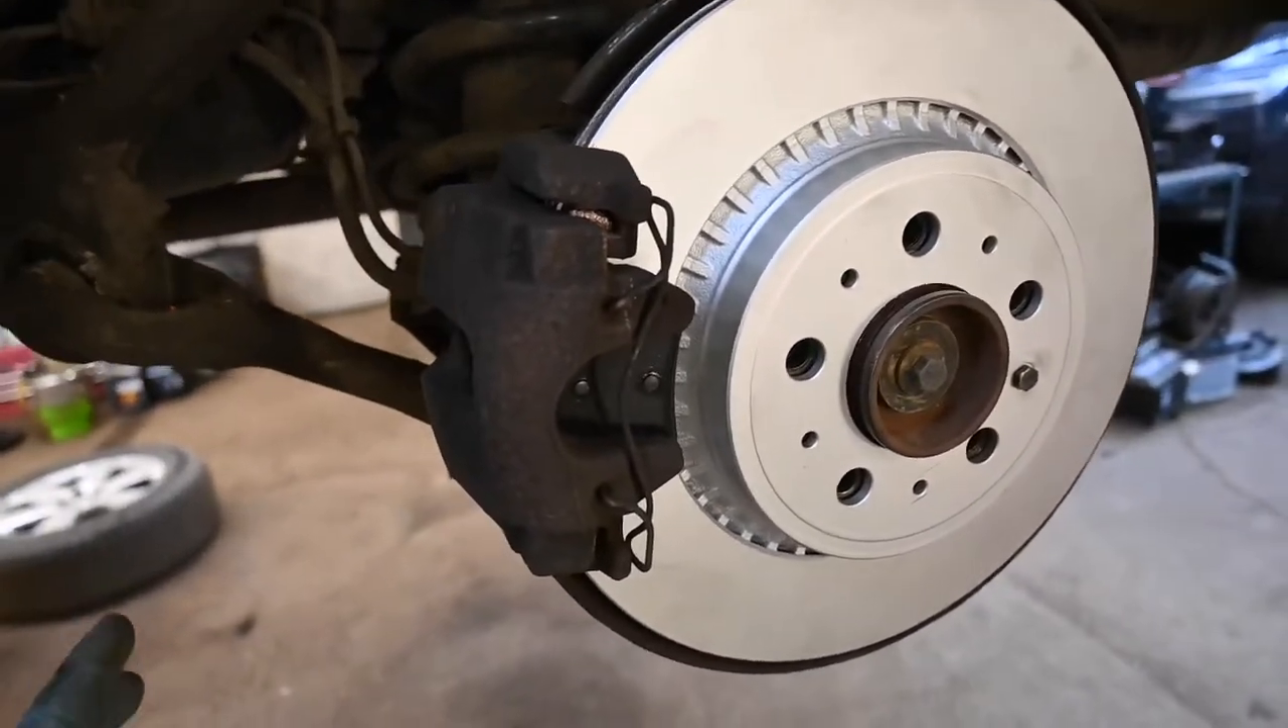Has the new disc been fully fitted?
Yes.